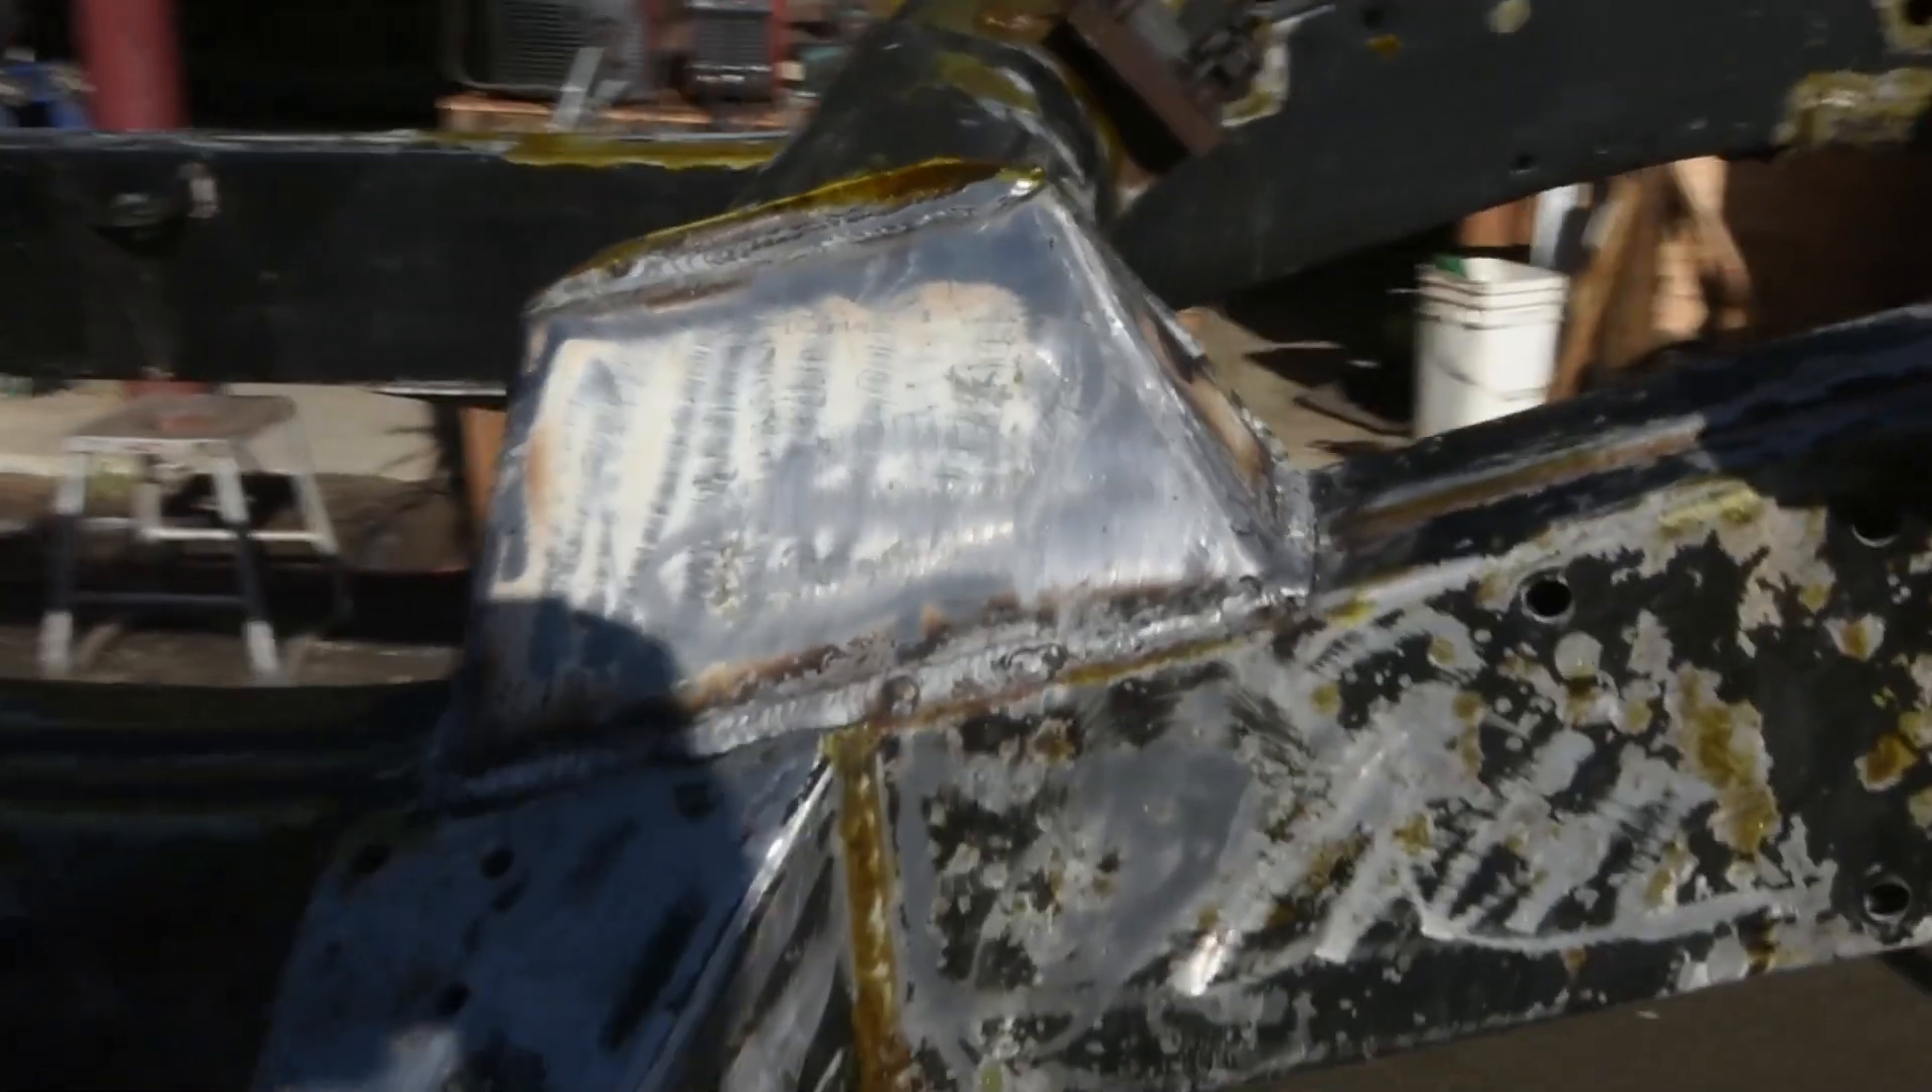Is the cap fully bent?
Yes.